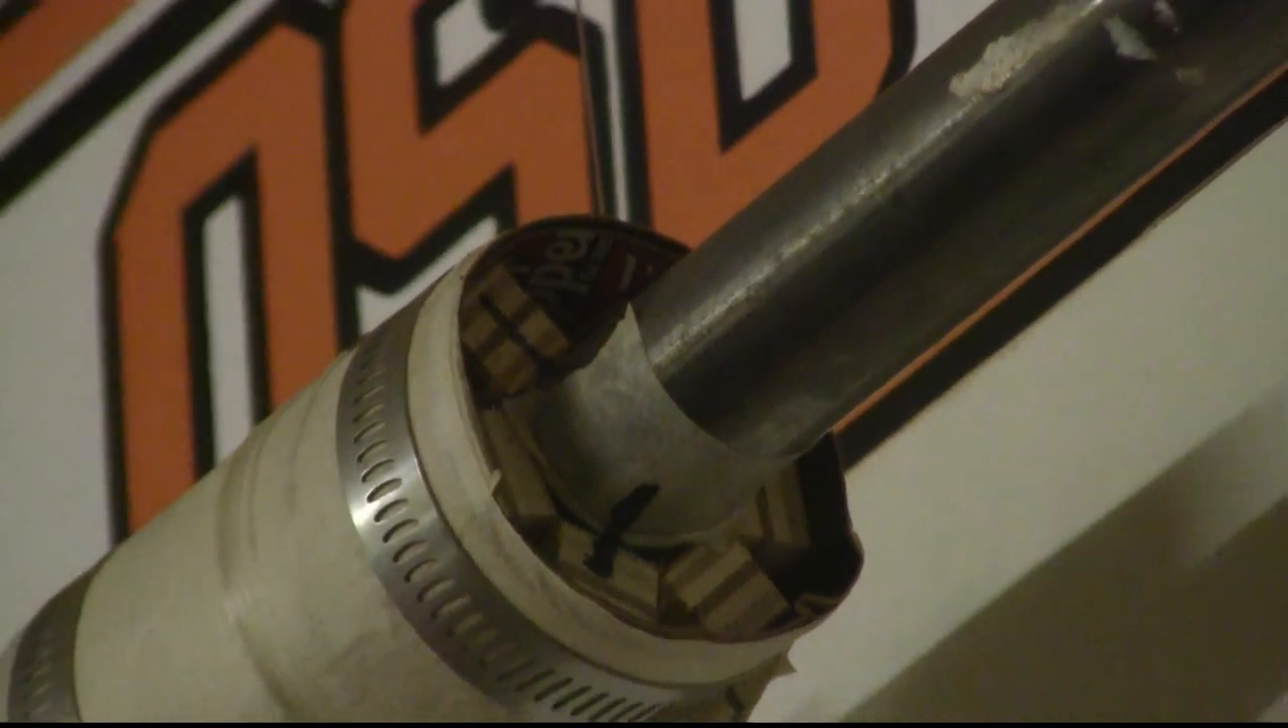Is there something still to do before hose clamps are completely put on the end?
No.